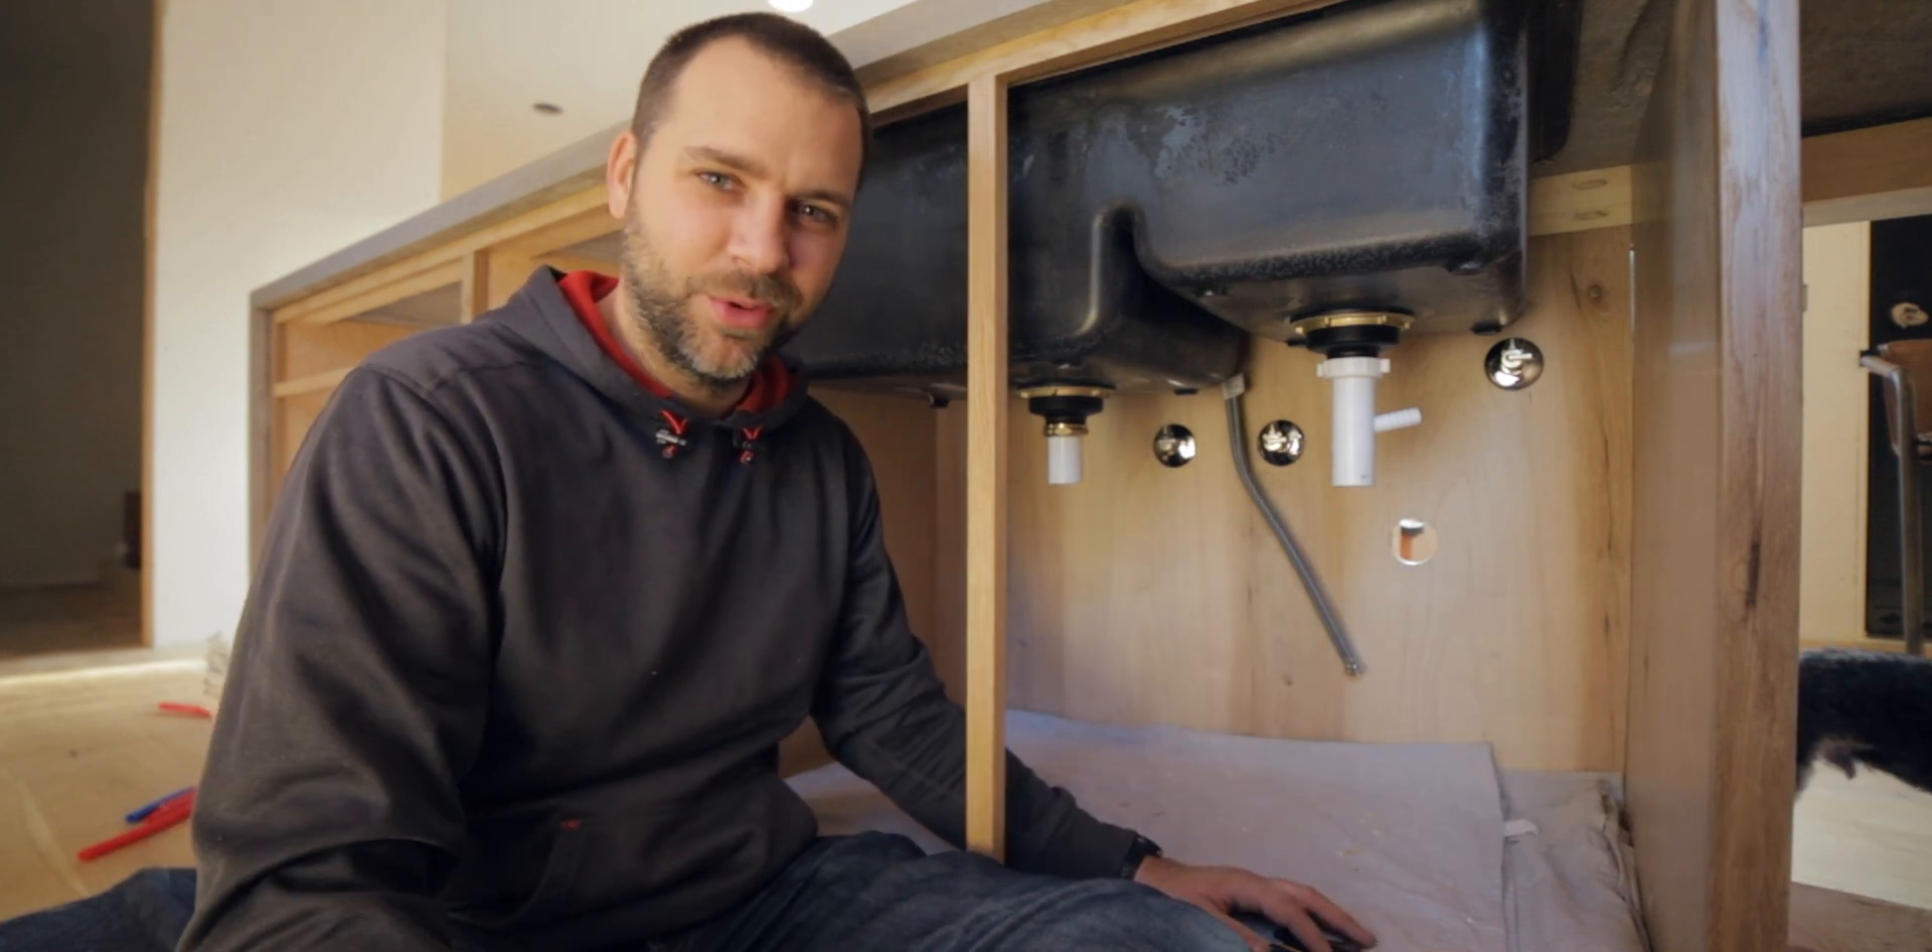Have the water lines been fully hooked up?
No.